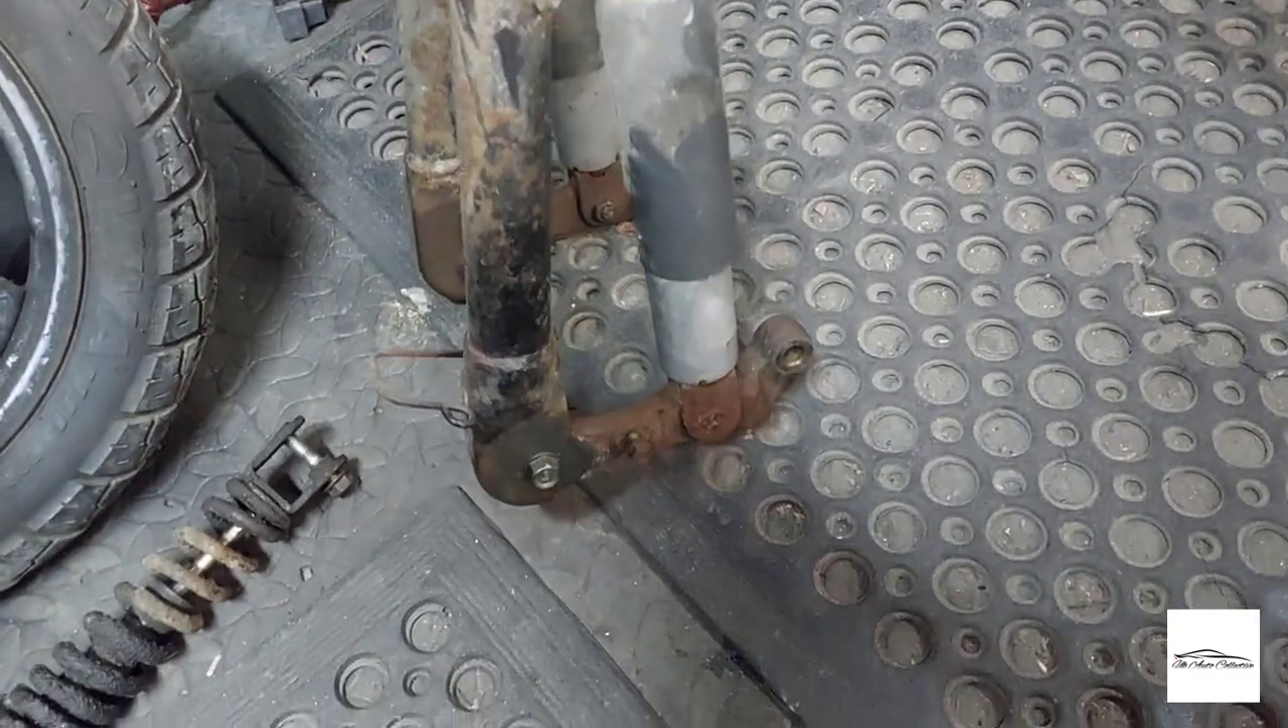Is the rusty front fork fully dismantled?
No.